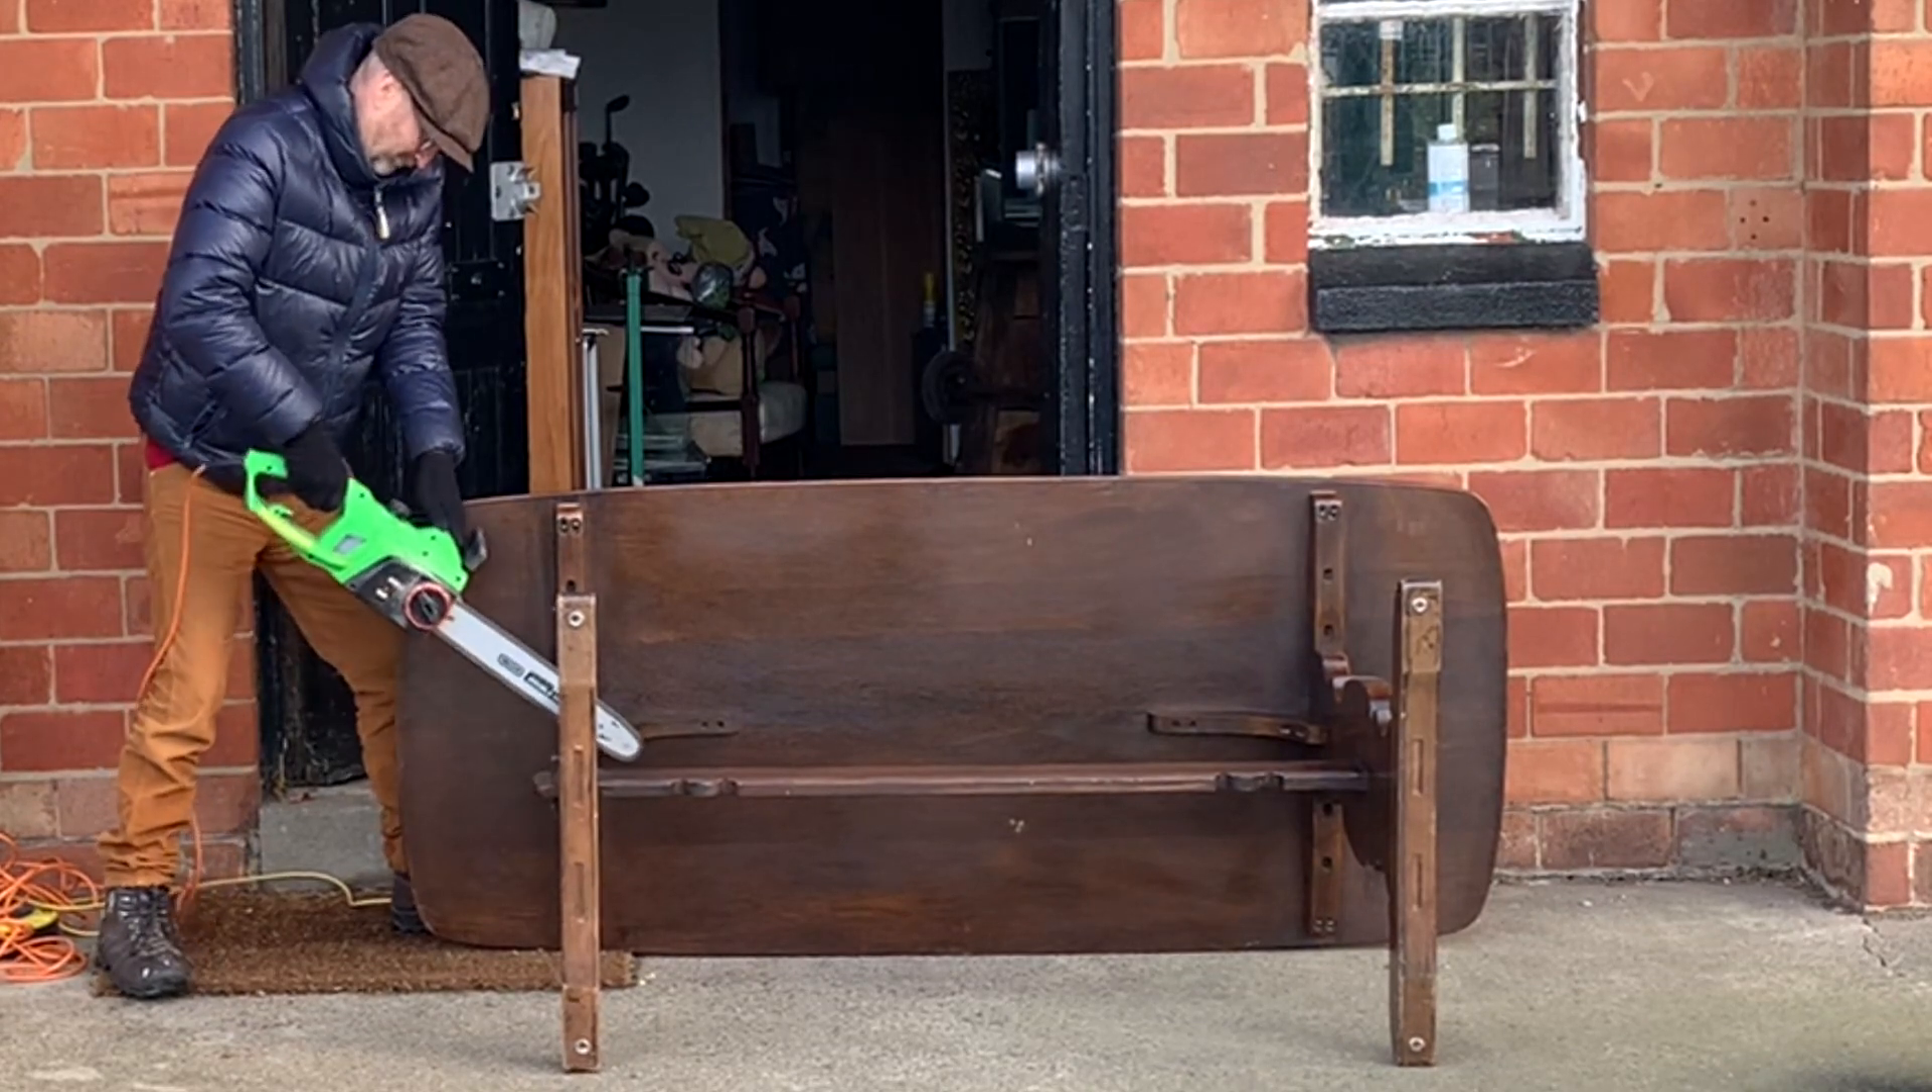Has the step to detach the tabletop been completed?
No.